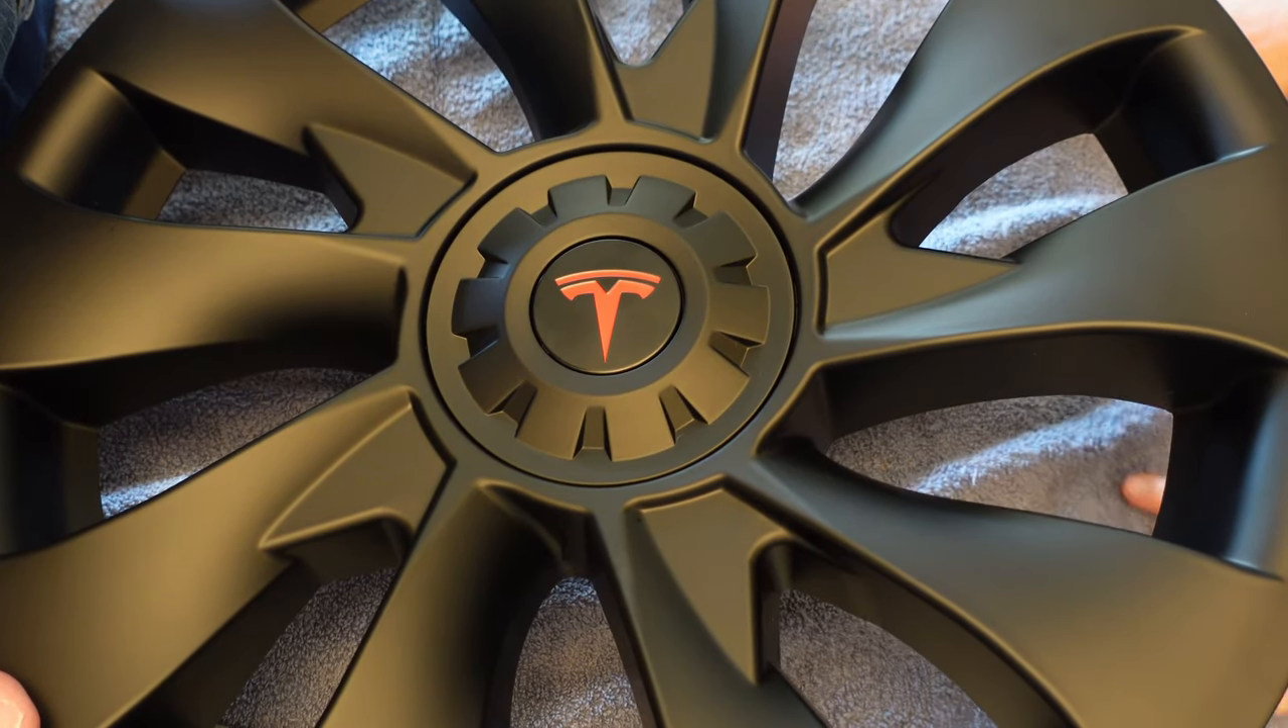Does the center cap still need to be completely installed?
No.